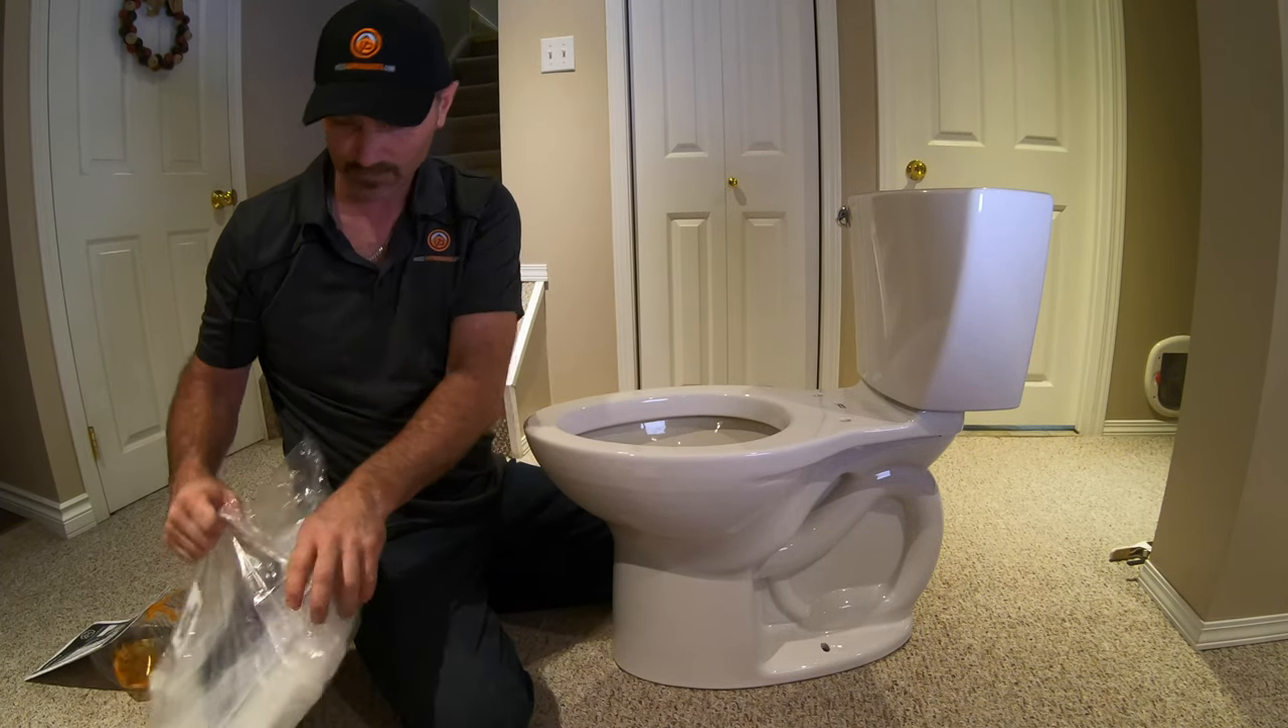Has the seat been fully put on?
No.